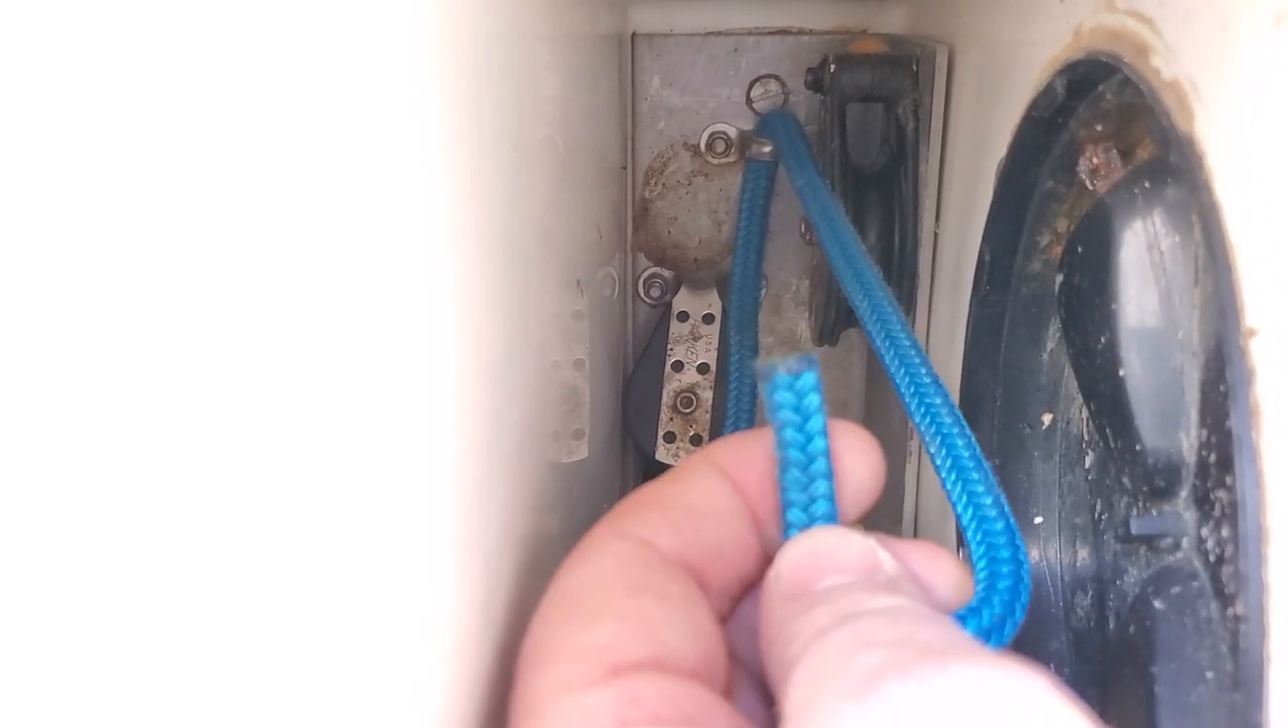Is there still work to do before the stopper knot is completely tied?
Yes.